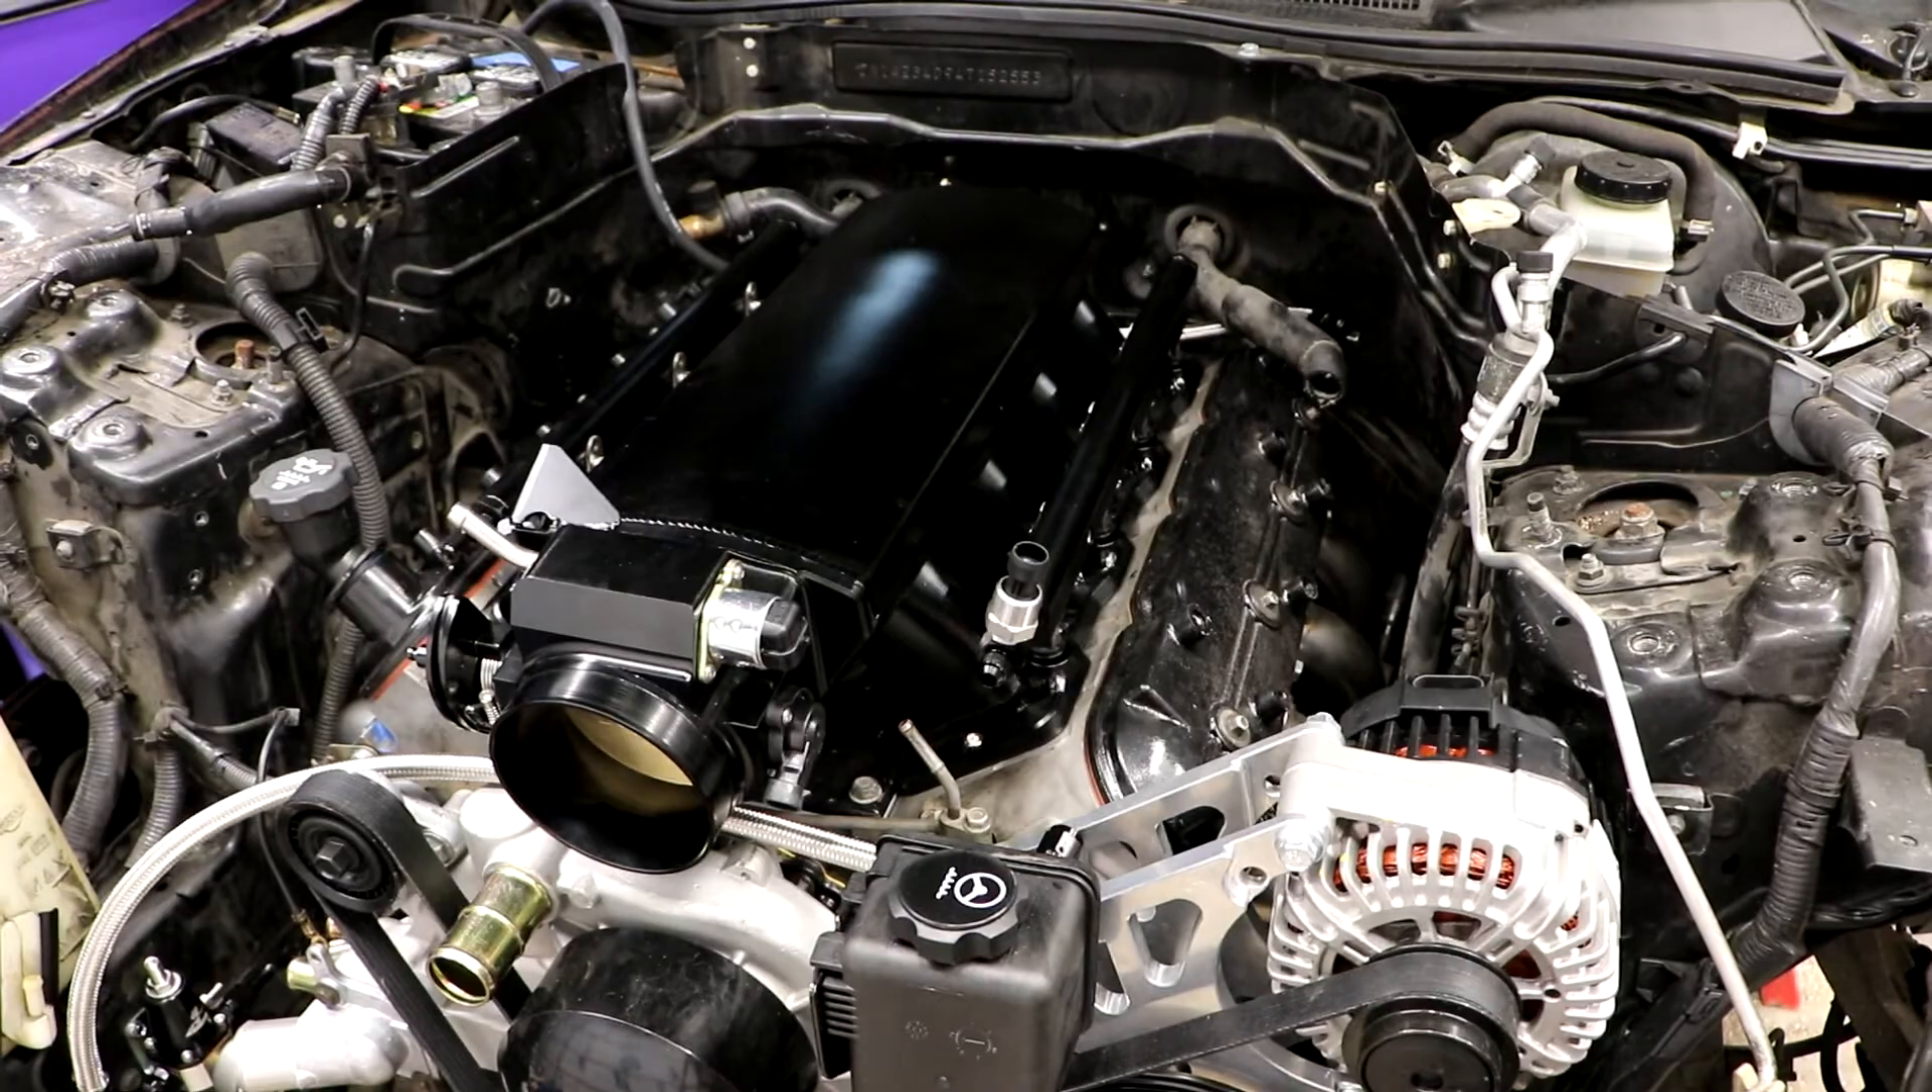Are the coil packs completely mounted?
No.